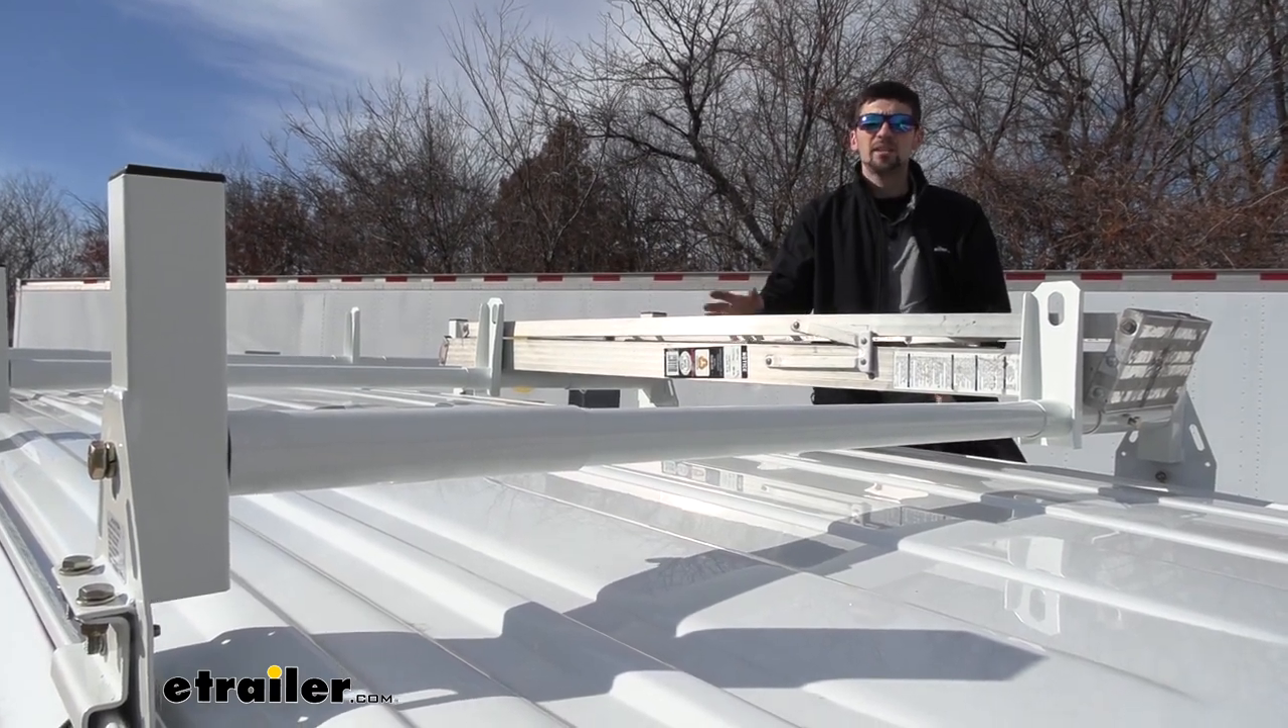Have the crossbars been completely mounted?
Yes.